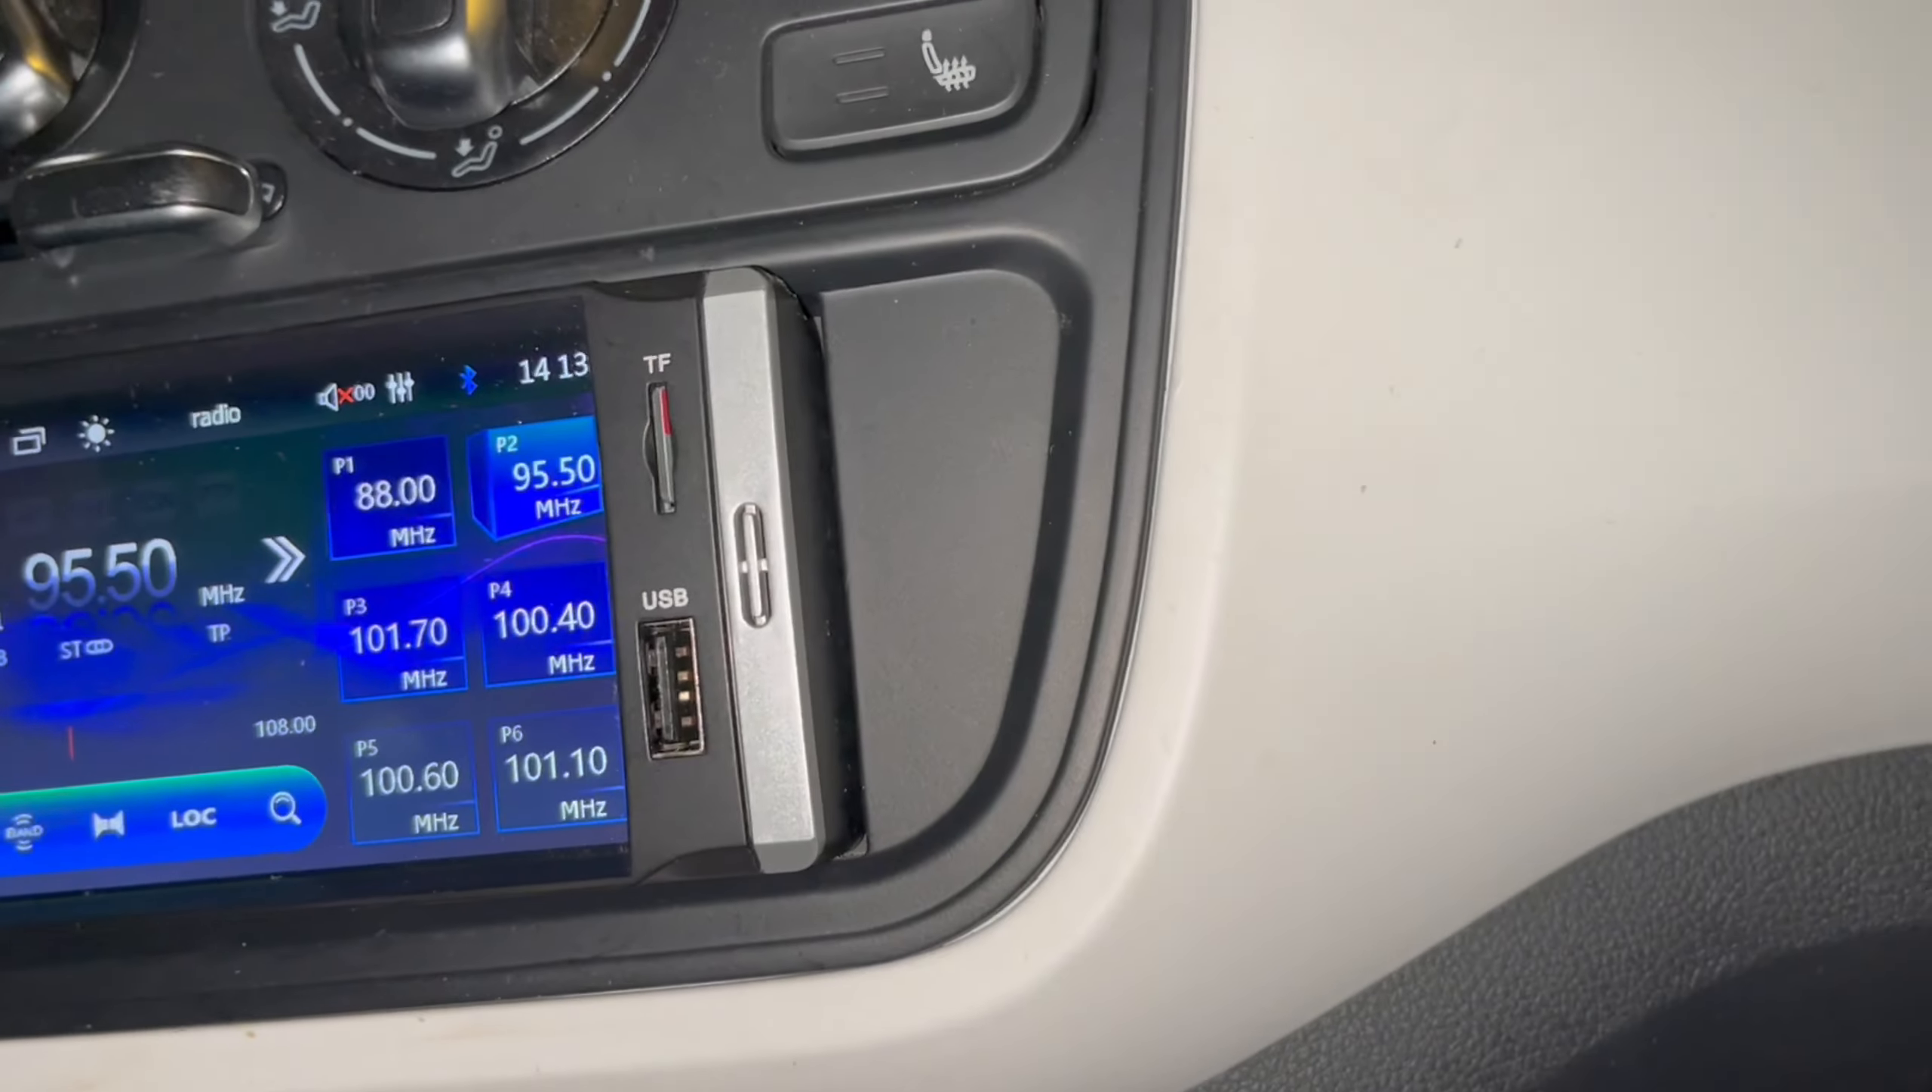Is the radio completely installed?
Yes.